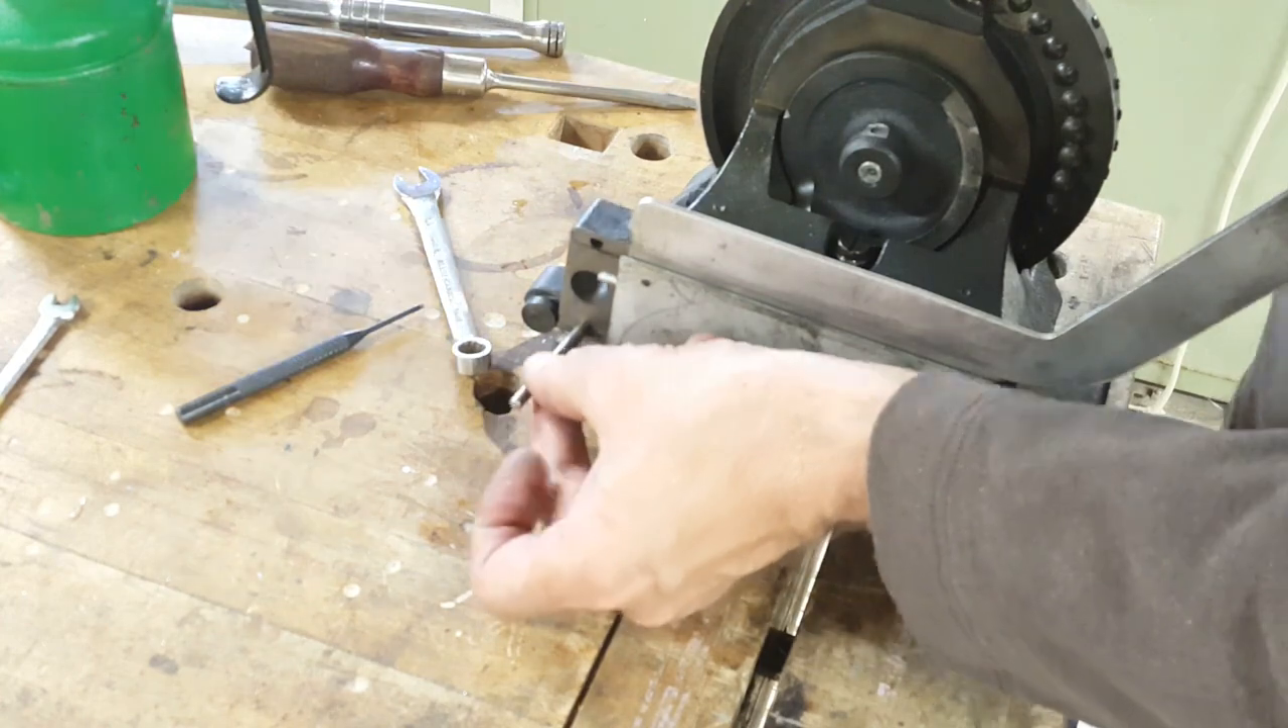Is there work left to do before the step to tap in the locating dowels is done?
Yes.